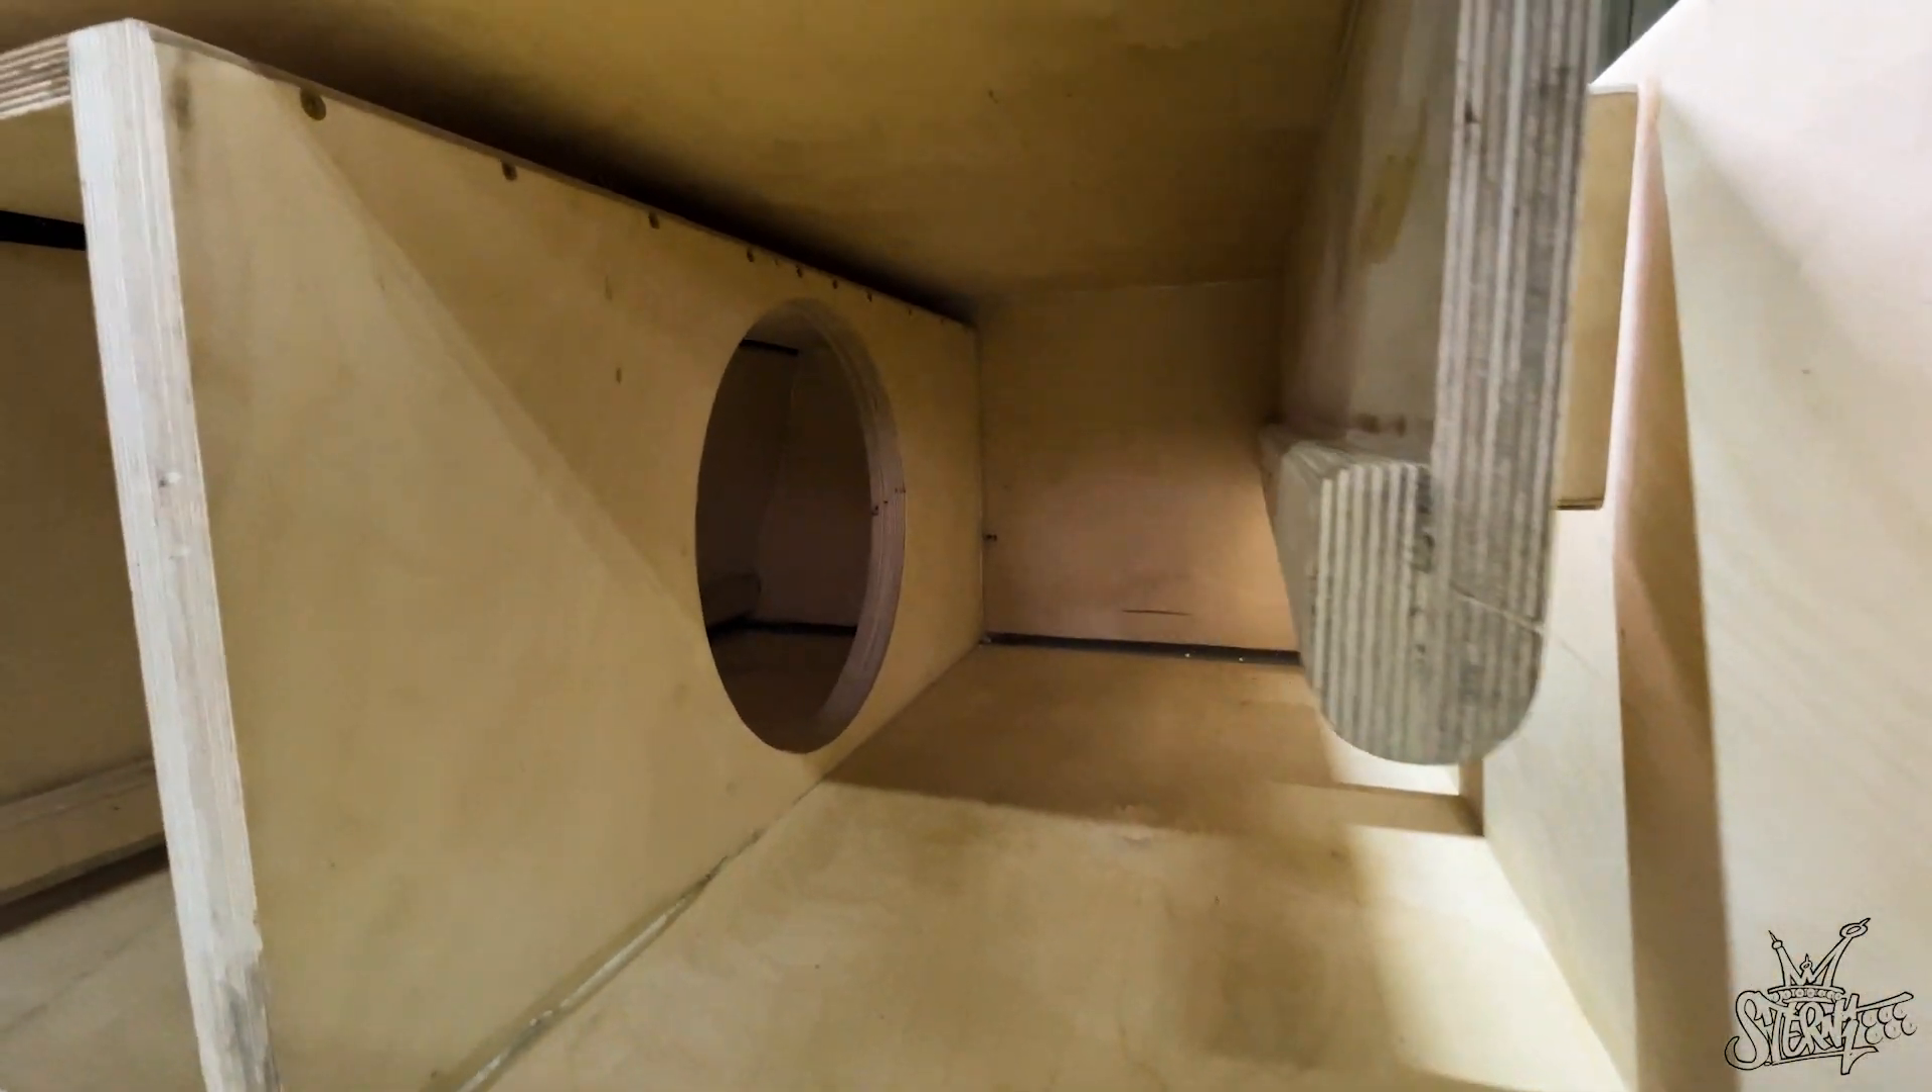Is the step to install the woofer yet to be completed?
Yes.